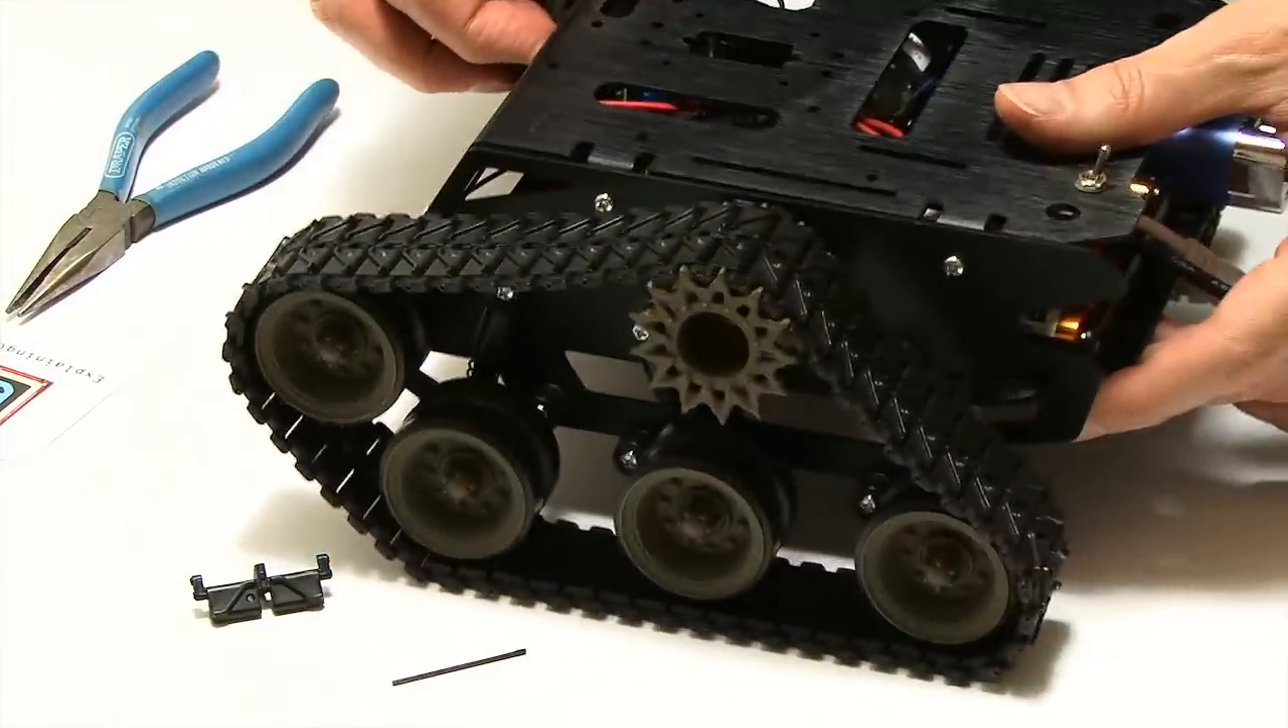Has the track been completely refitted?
Yes.